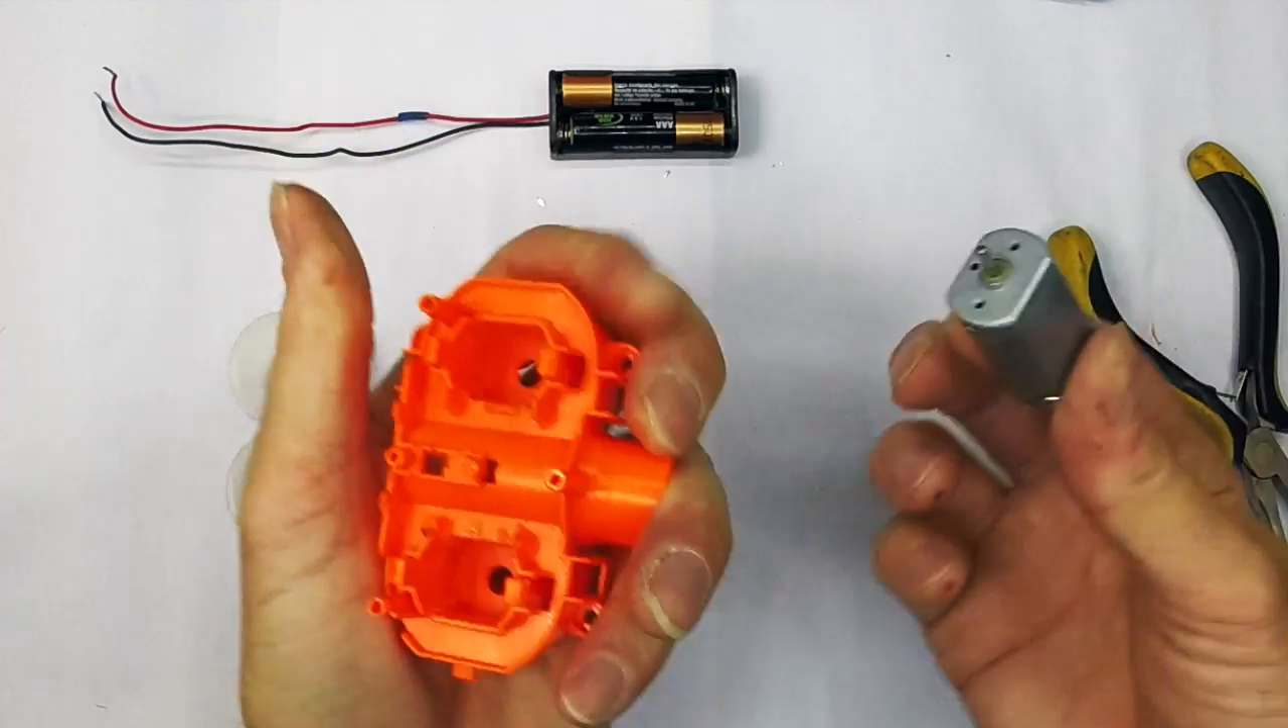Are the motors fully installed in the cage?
No.